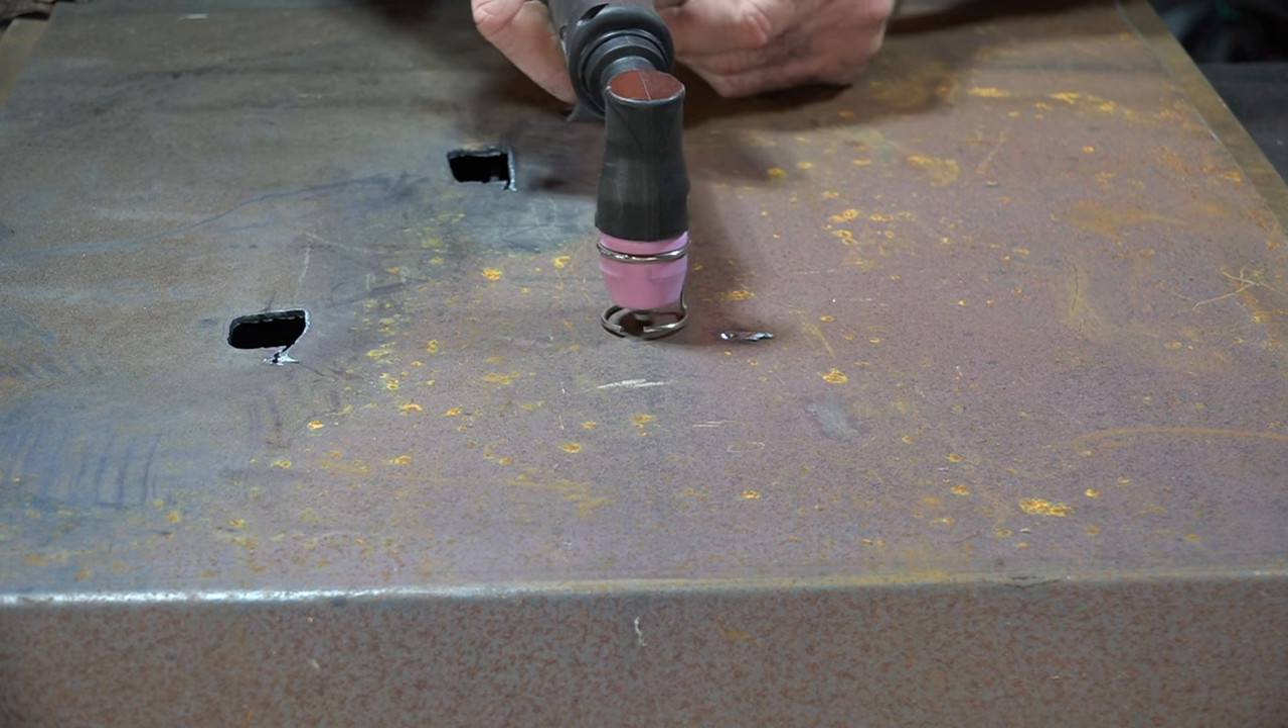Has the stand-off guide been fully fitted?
Yes.